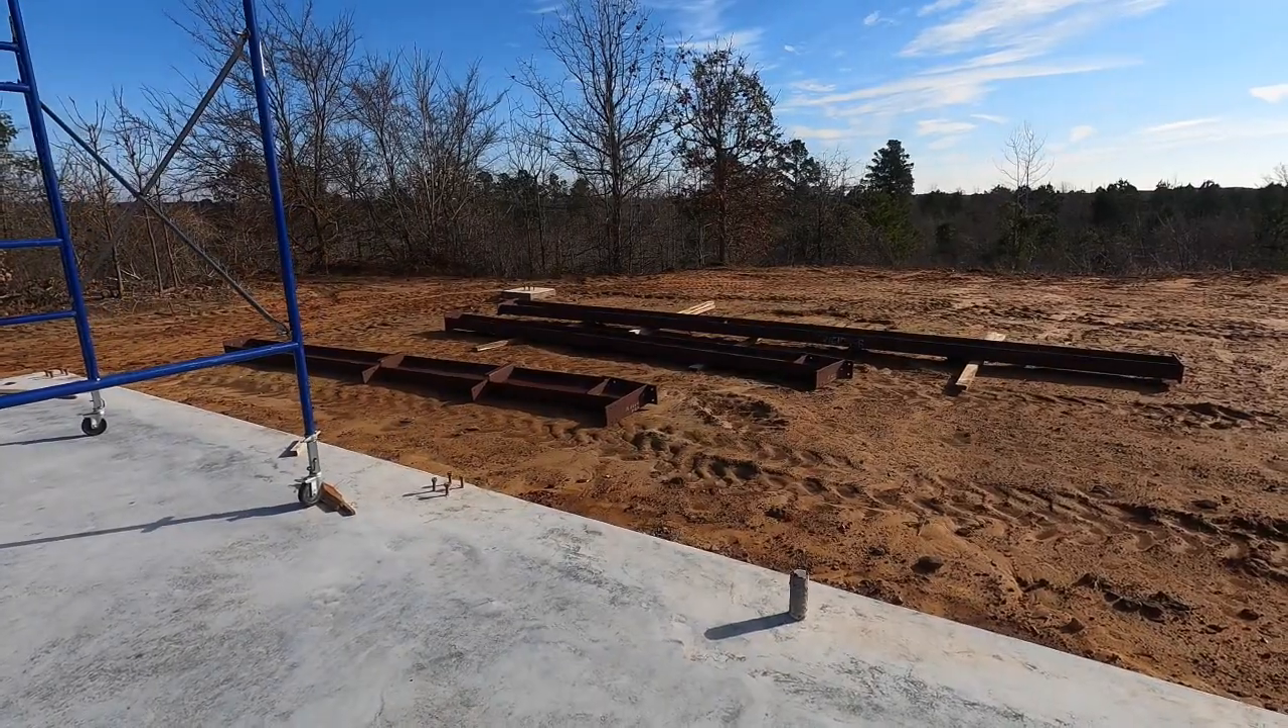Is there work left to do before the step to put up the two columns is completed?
Yes.